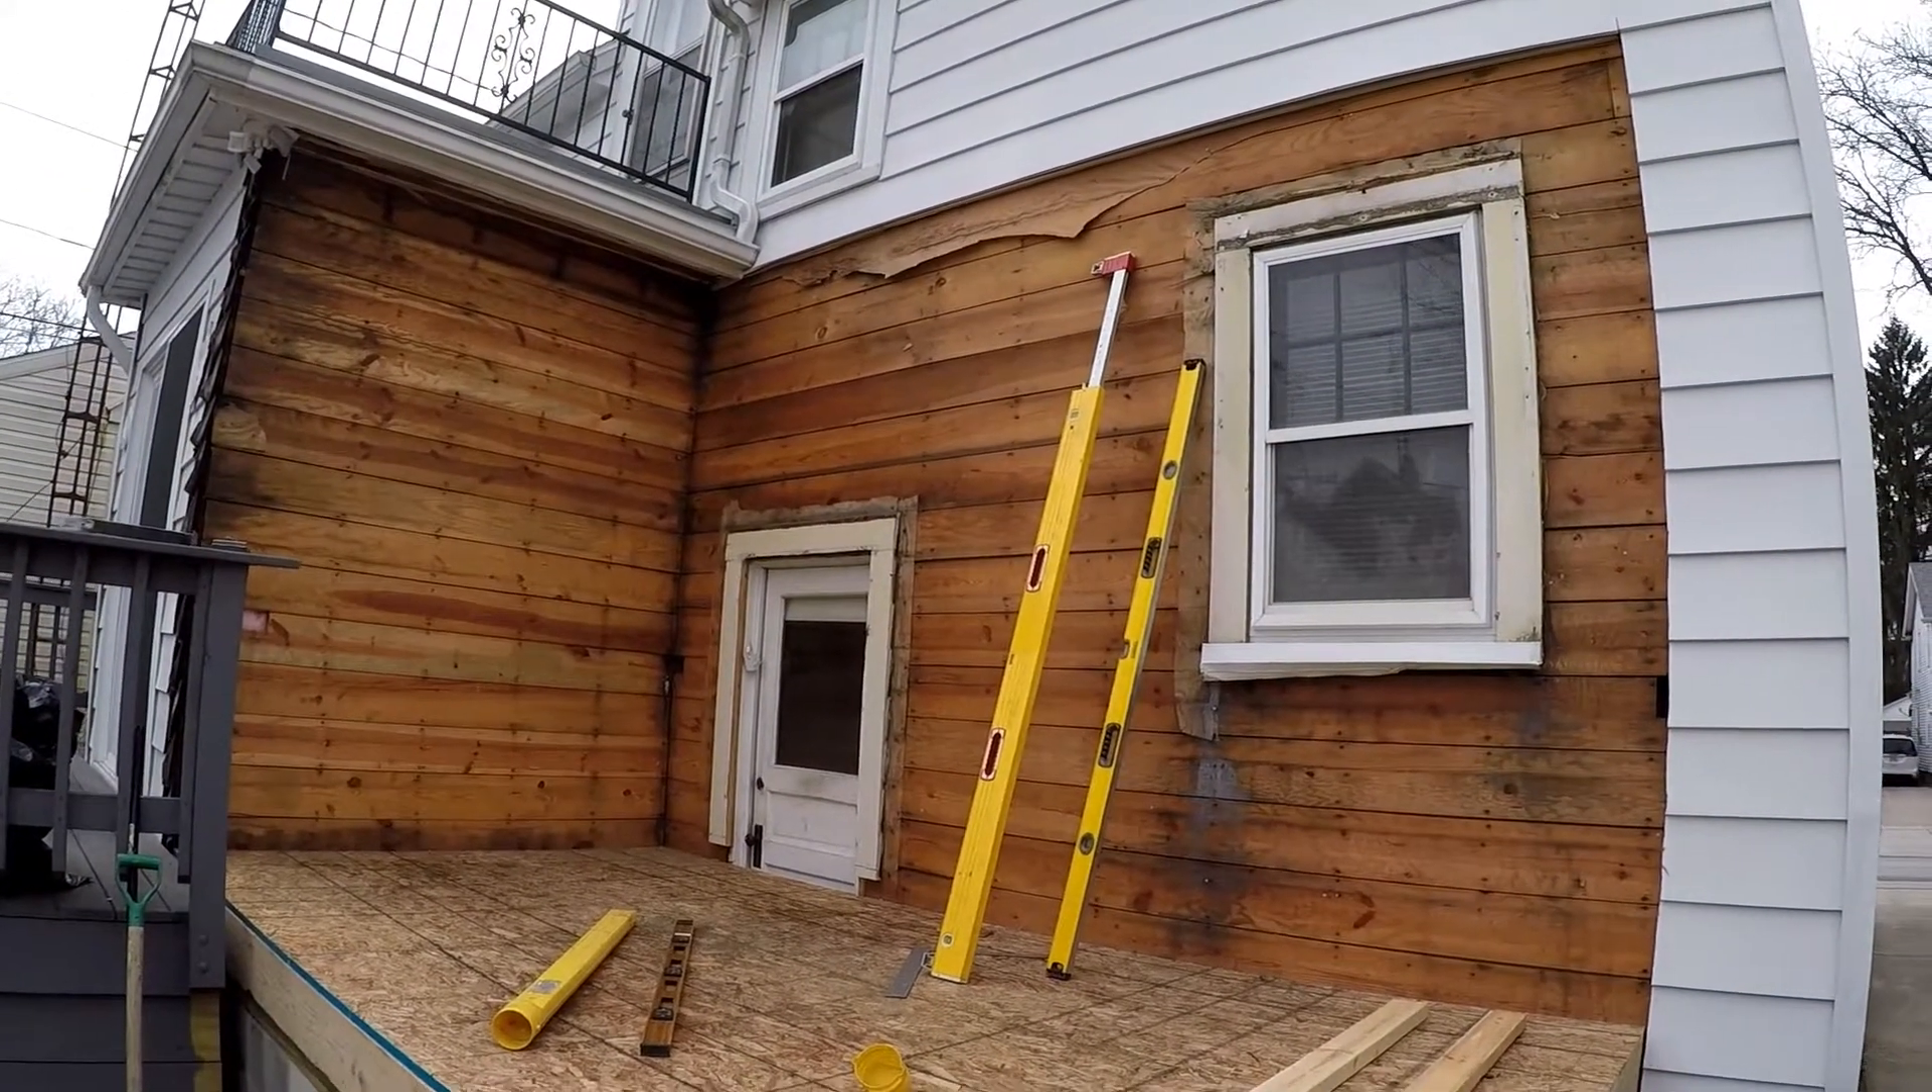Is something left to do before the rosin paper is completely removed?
Yes.